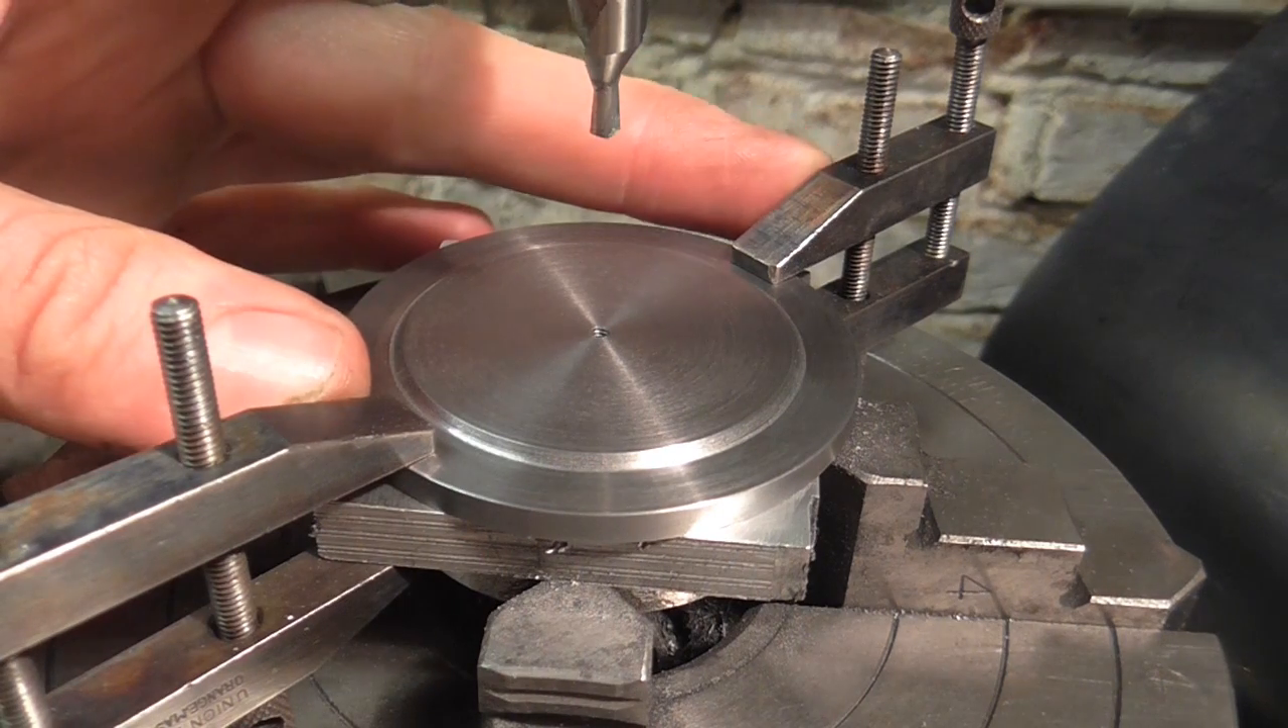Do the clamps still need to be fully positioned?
No.